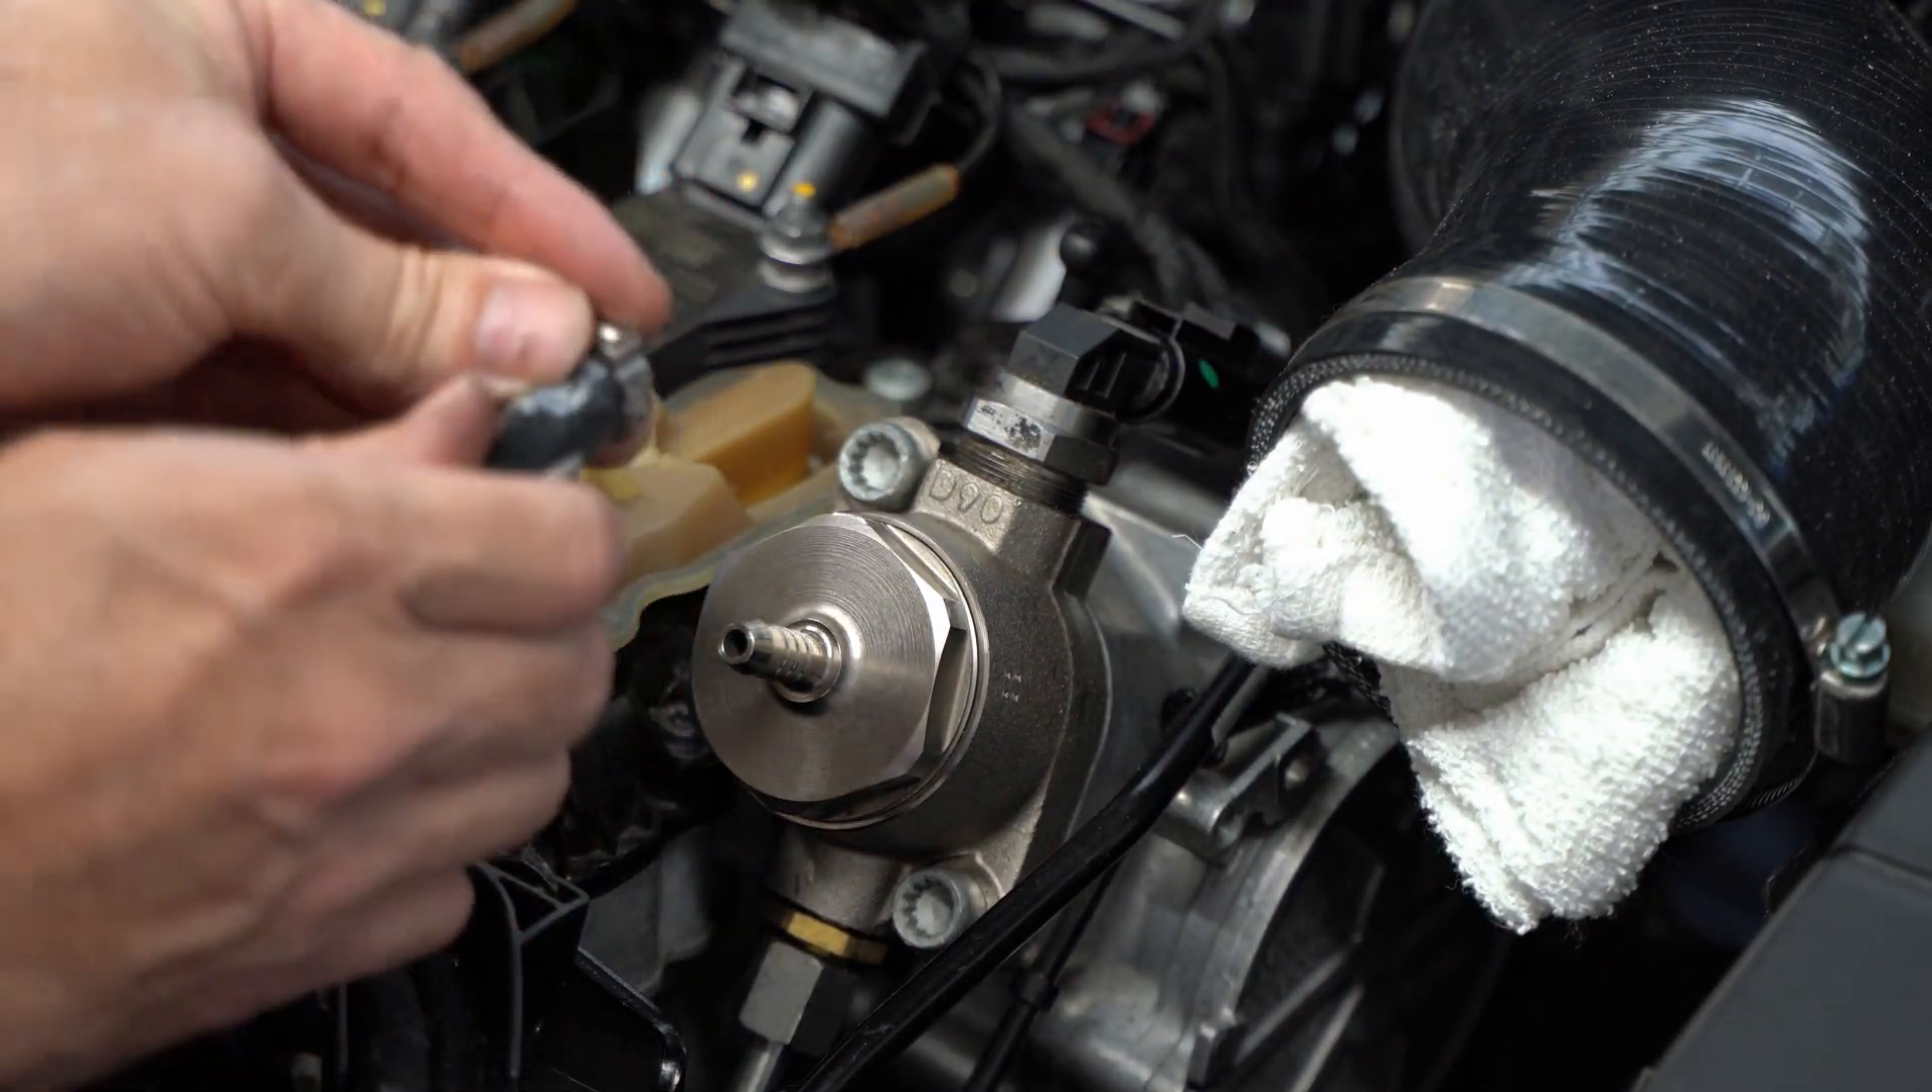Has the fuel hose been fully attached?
No.